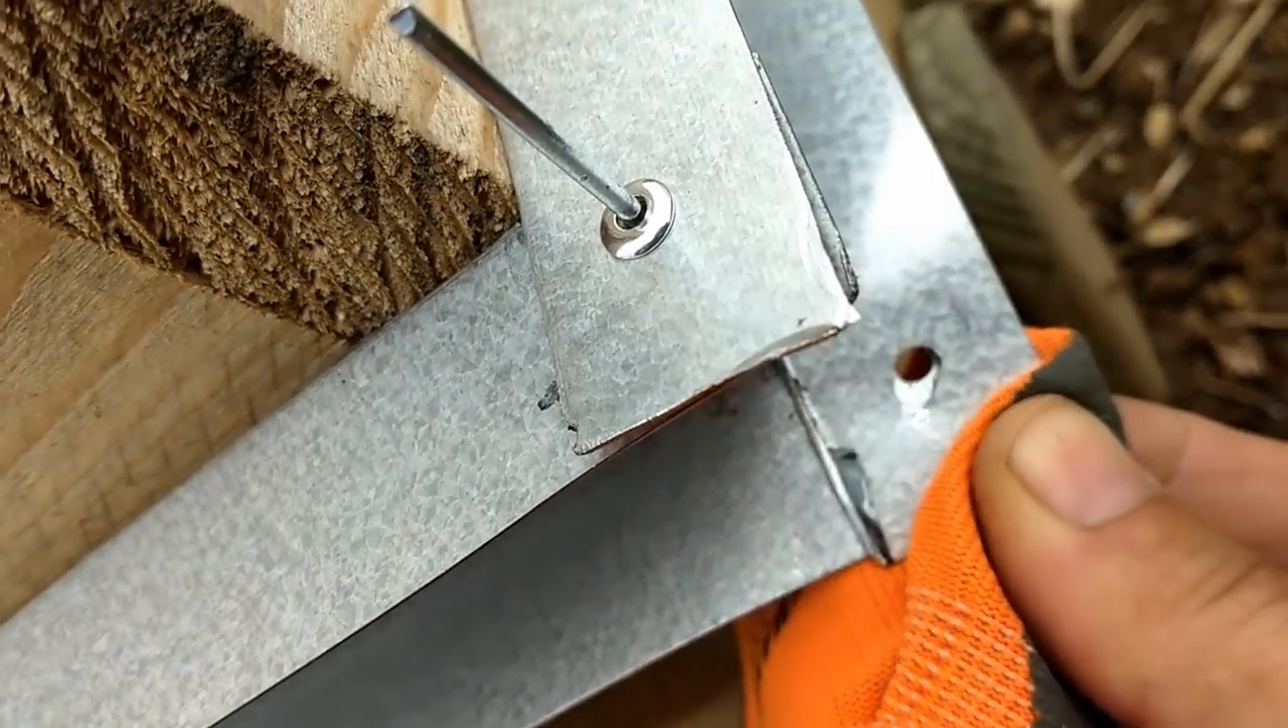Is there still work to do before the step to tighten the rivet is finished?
Yes.